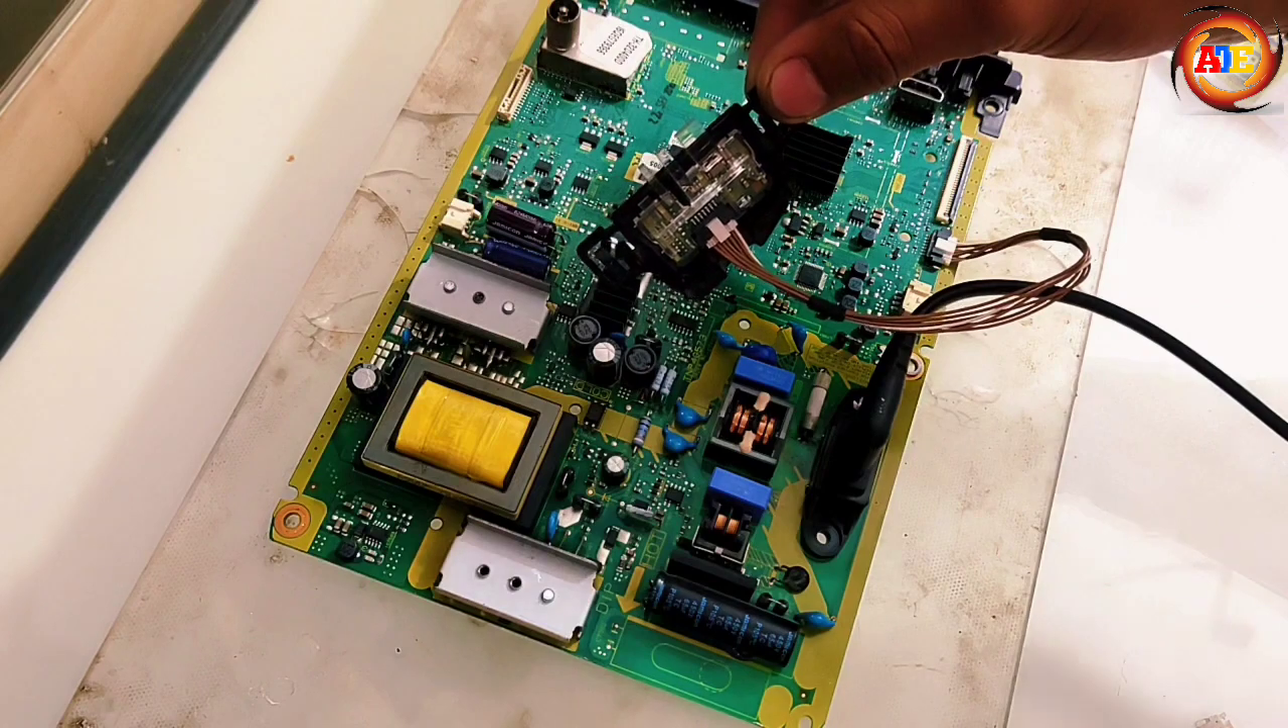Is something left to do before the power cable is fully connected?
No.